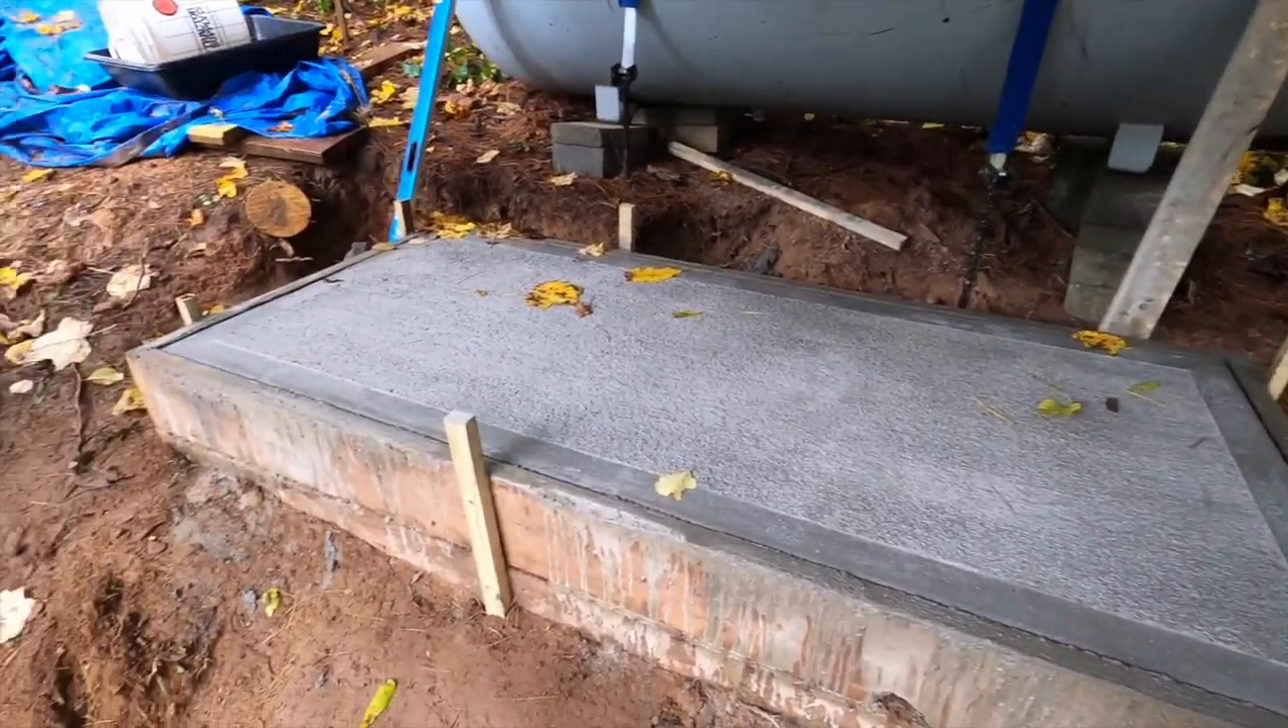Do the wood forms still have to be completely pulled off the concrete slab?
Yes.